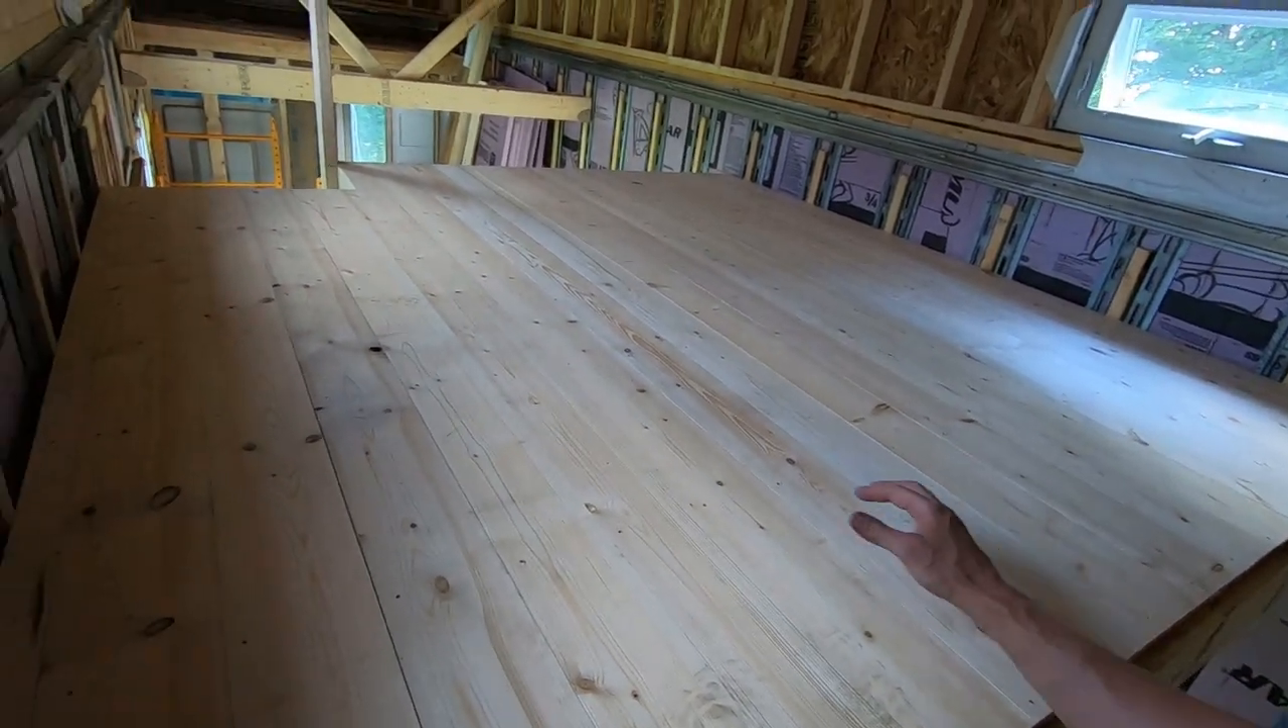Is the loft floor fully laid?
Yes.